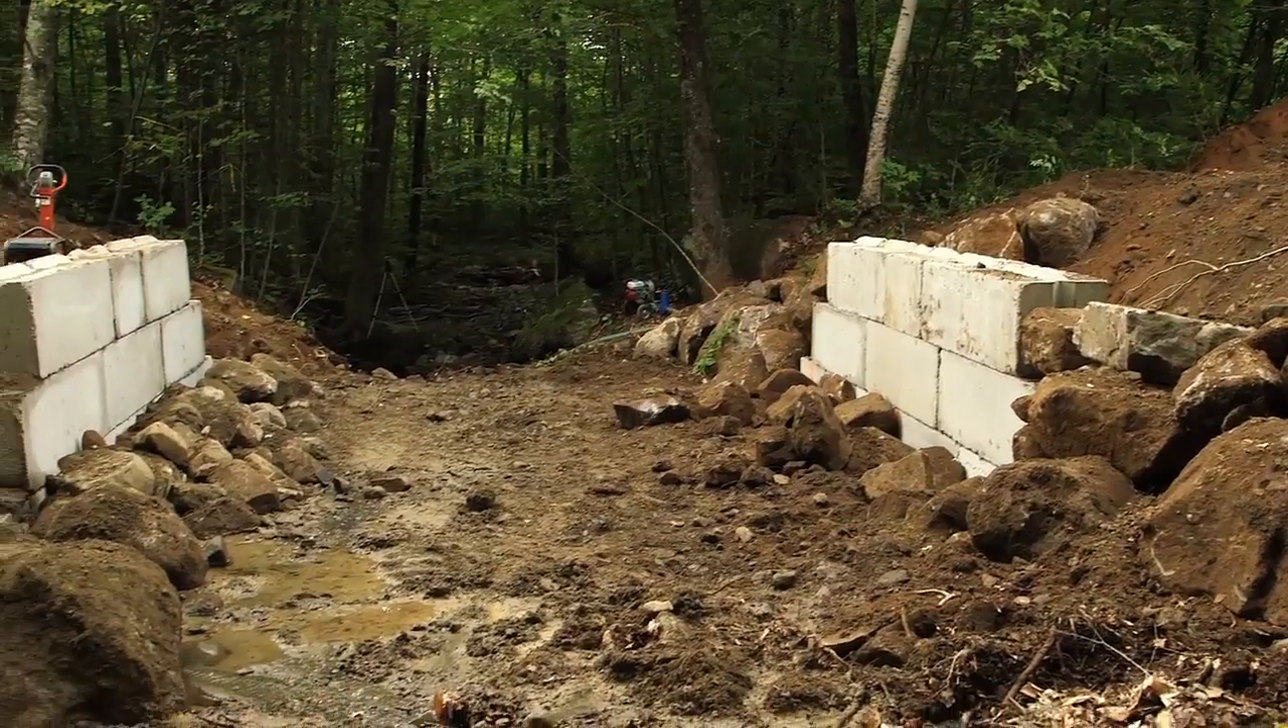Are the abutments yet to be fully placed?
No.